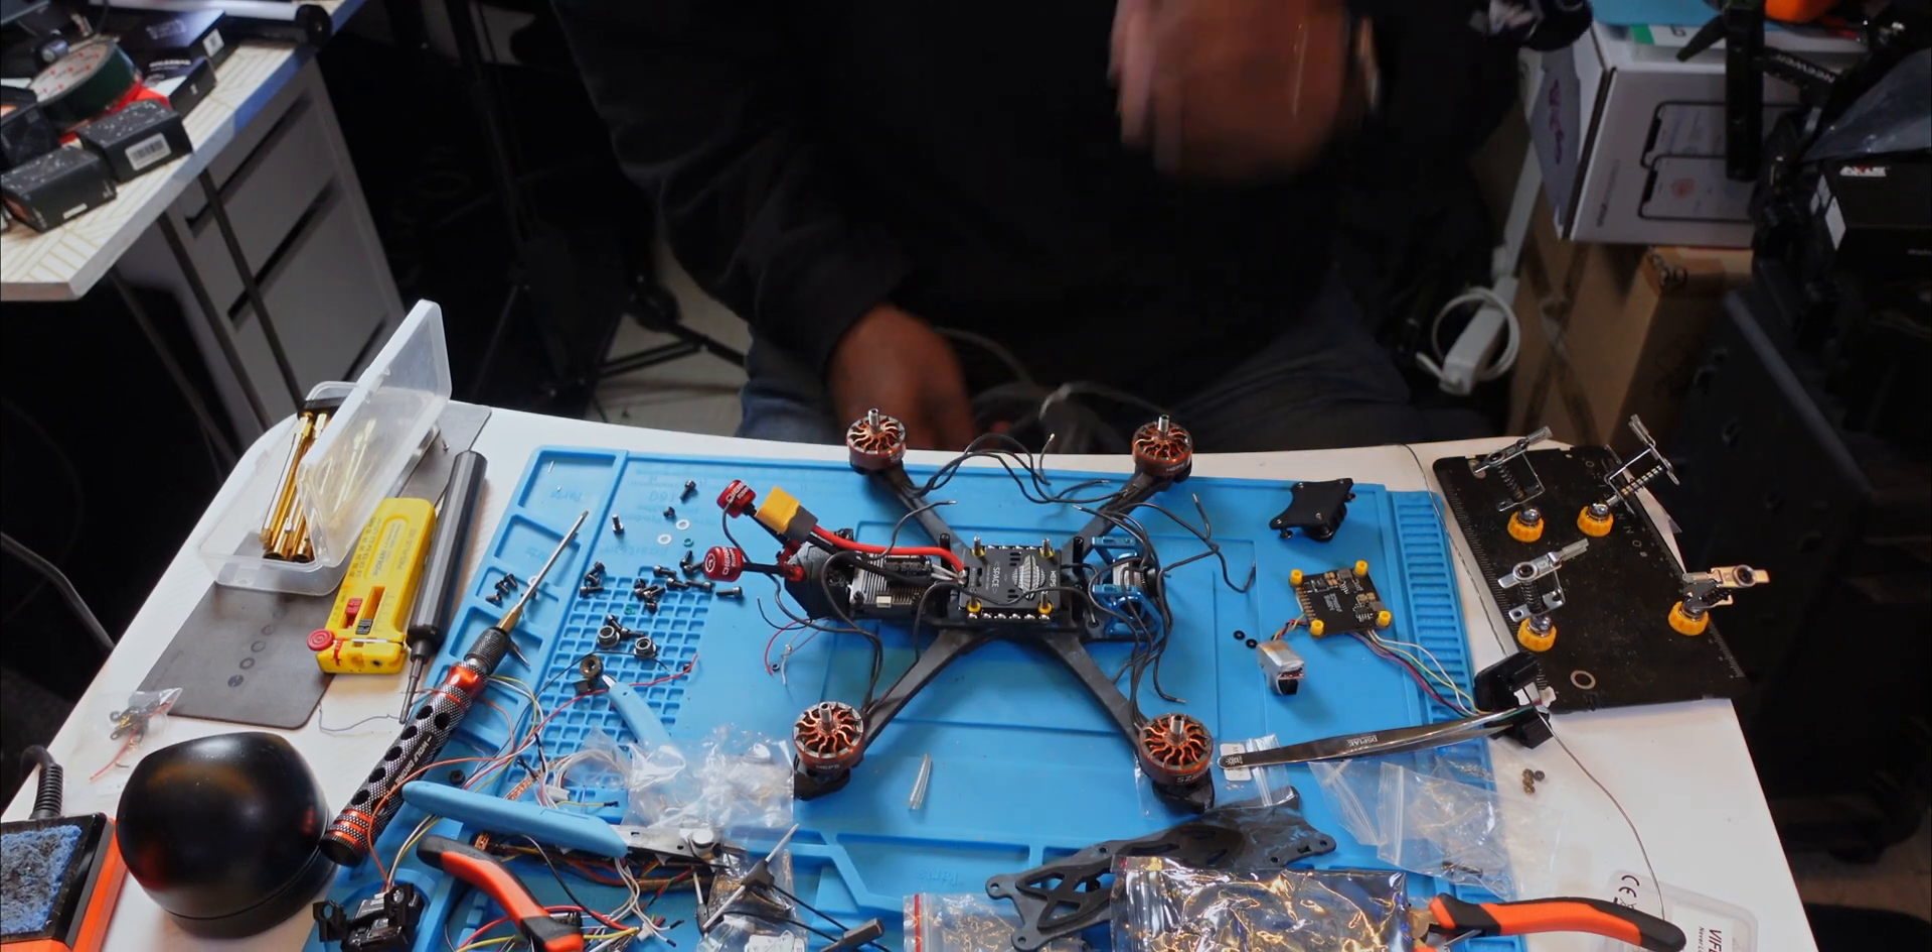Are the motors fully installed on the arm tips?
Yes.